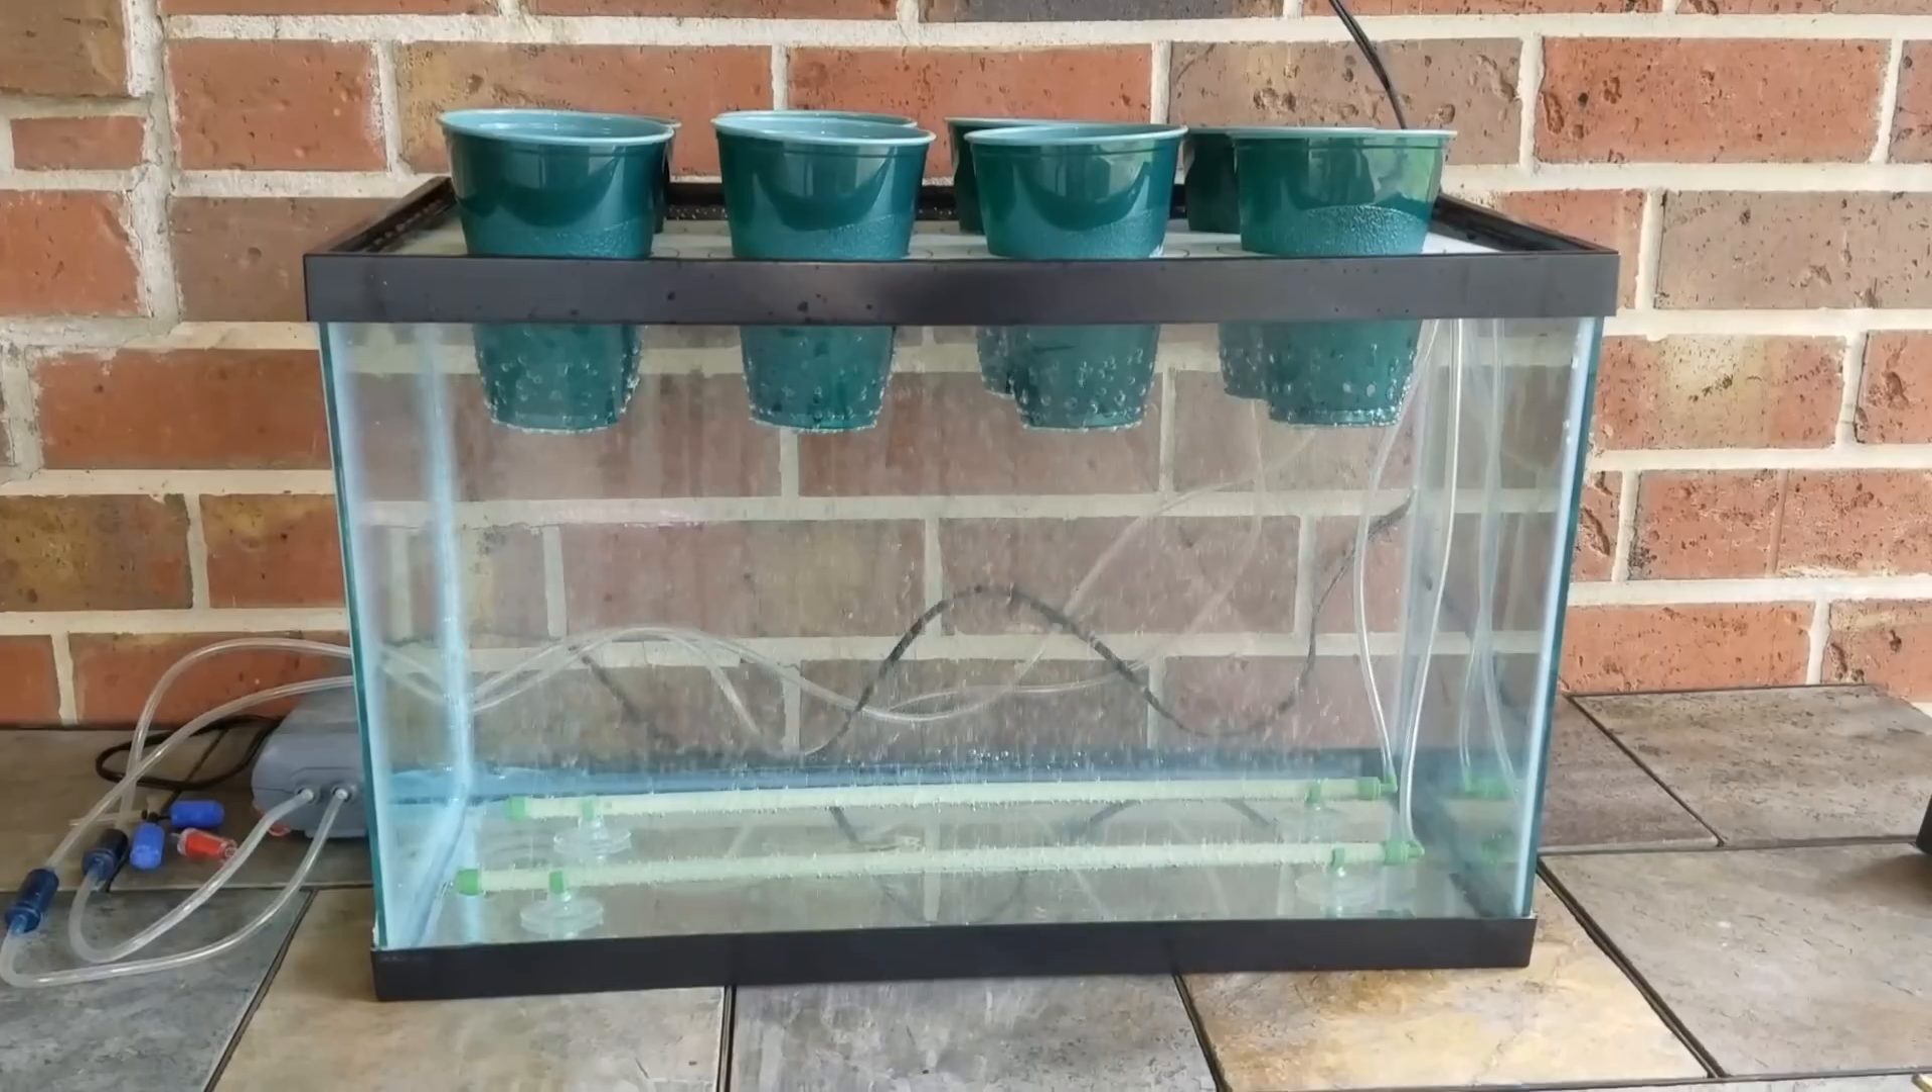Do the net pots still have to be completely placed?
No.